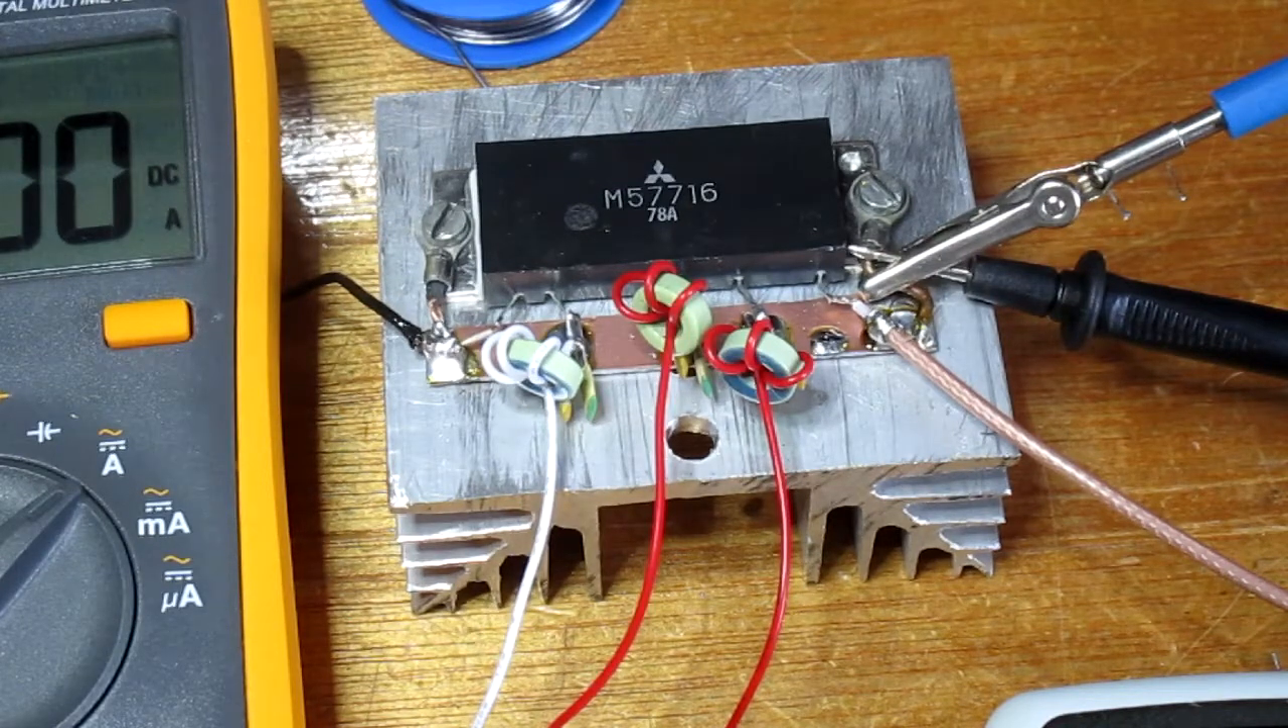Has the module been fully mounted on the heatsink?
Yes.